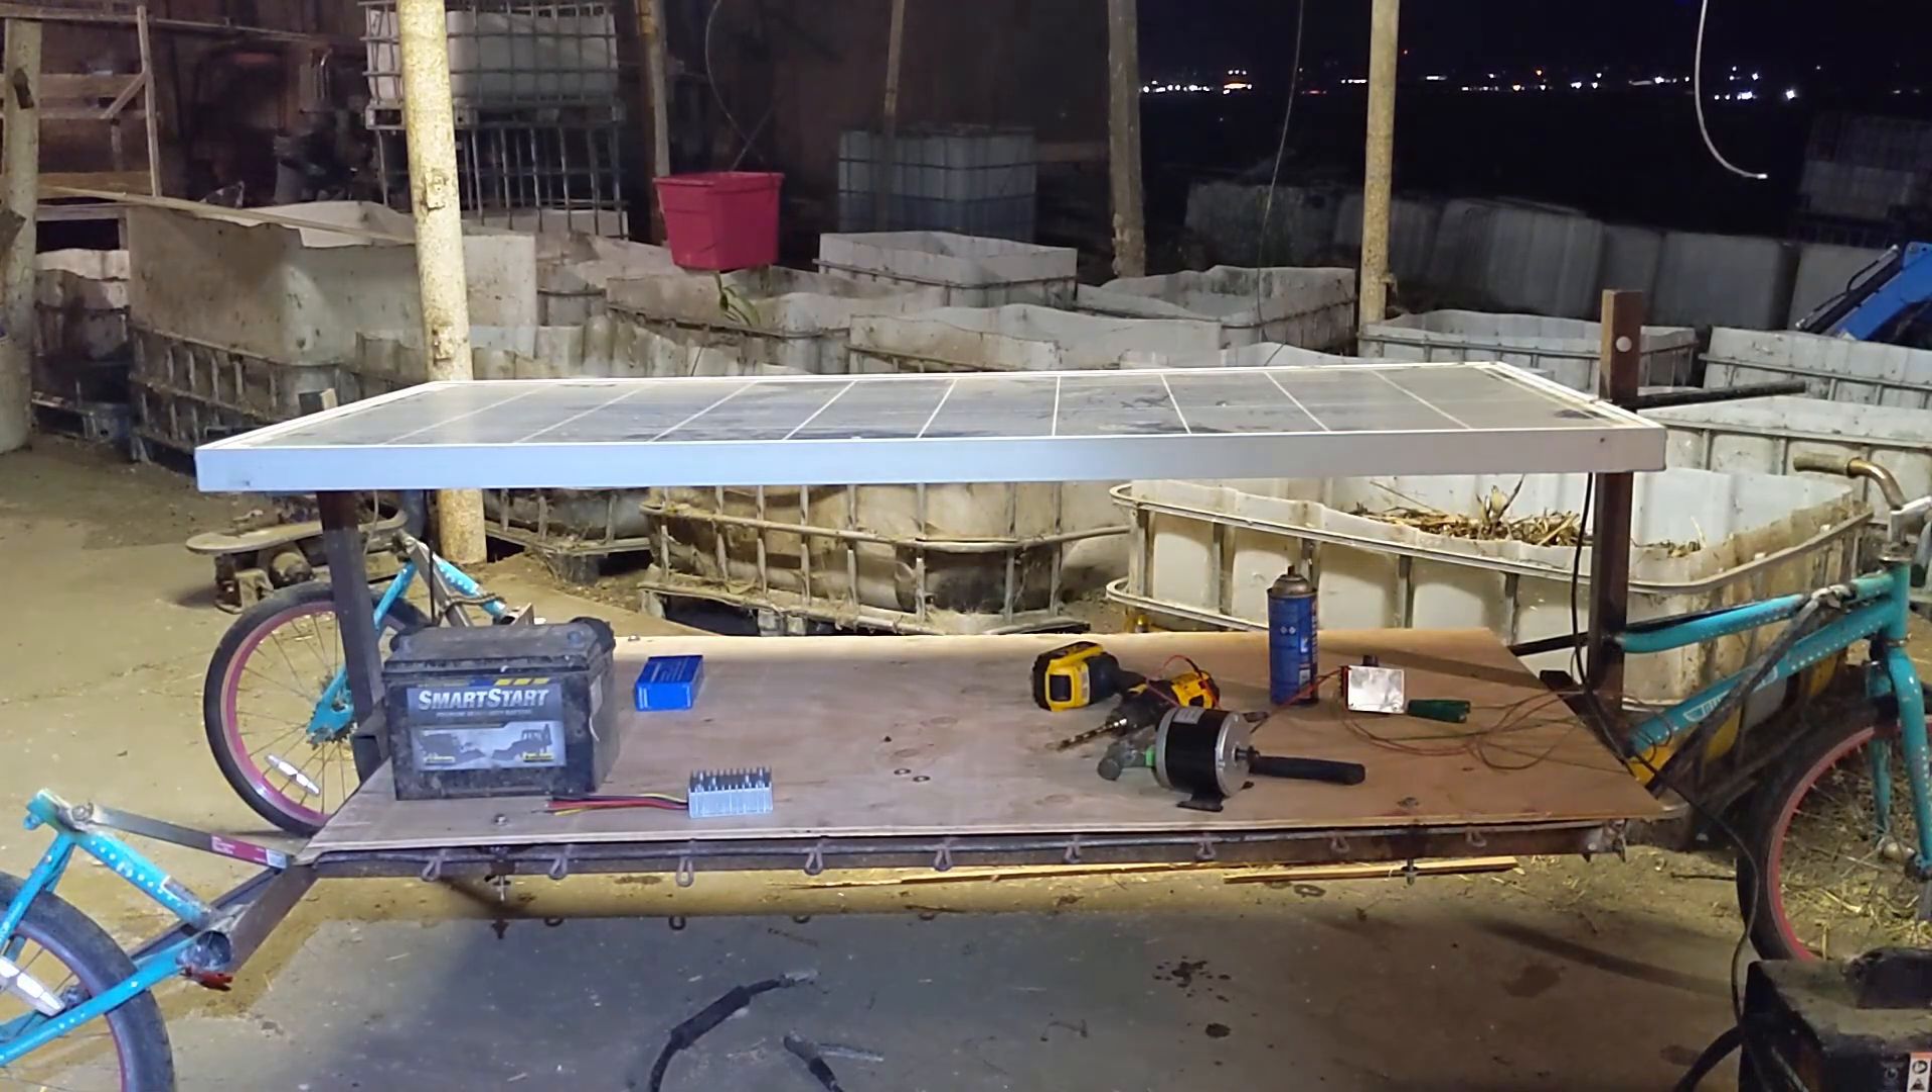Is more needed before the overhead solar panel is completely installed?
No.